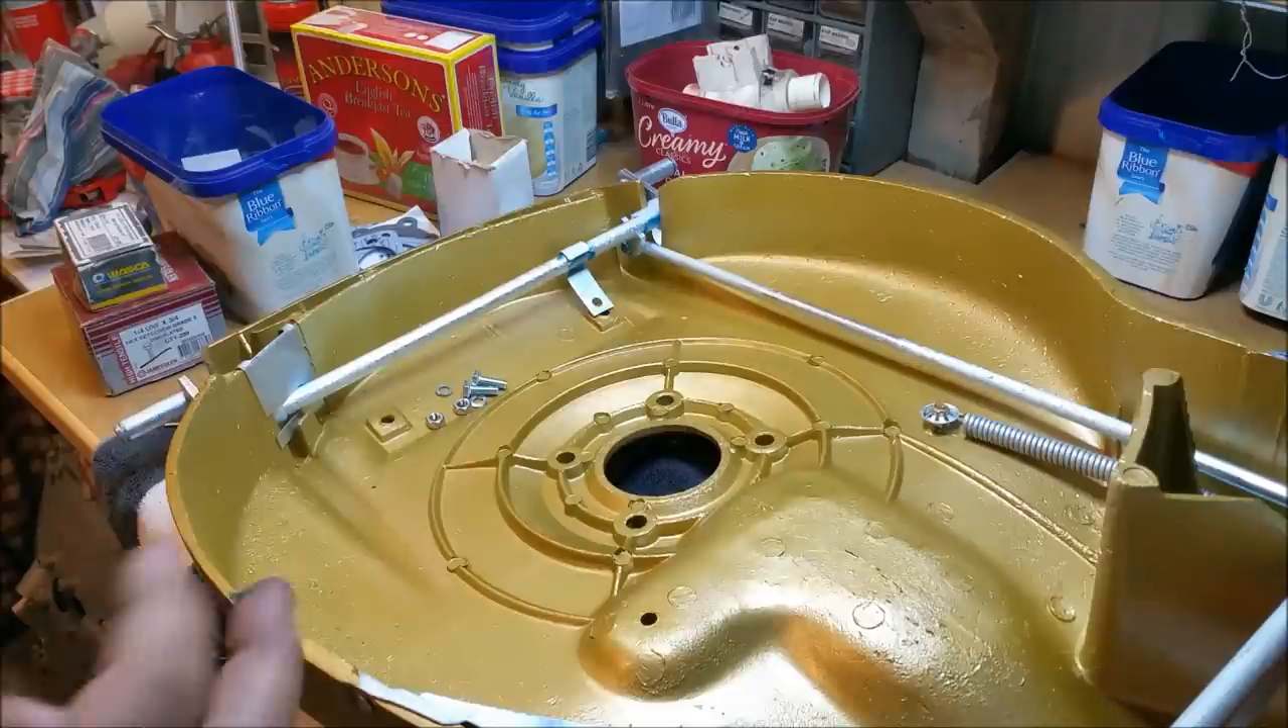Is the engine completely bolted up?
No.